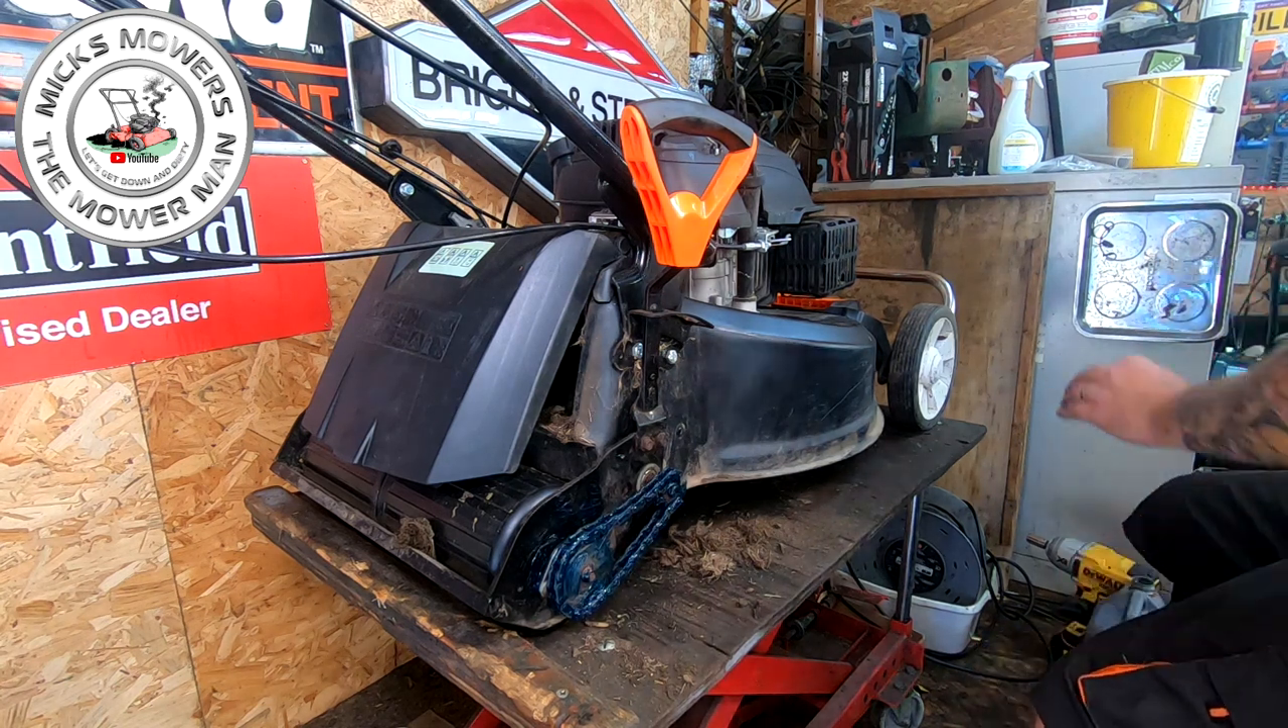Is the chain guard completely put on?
No.